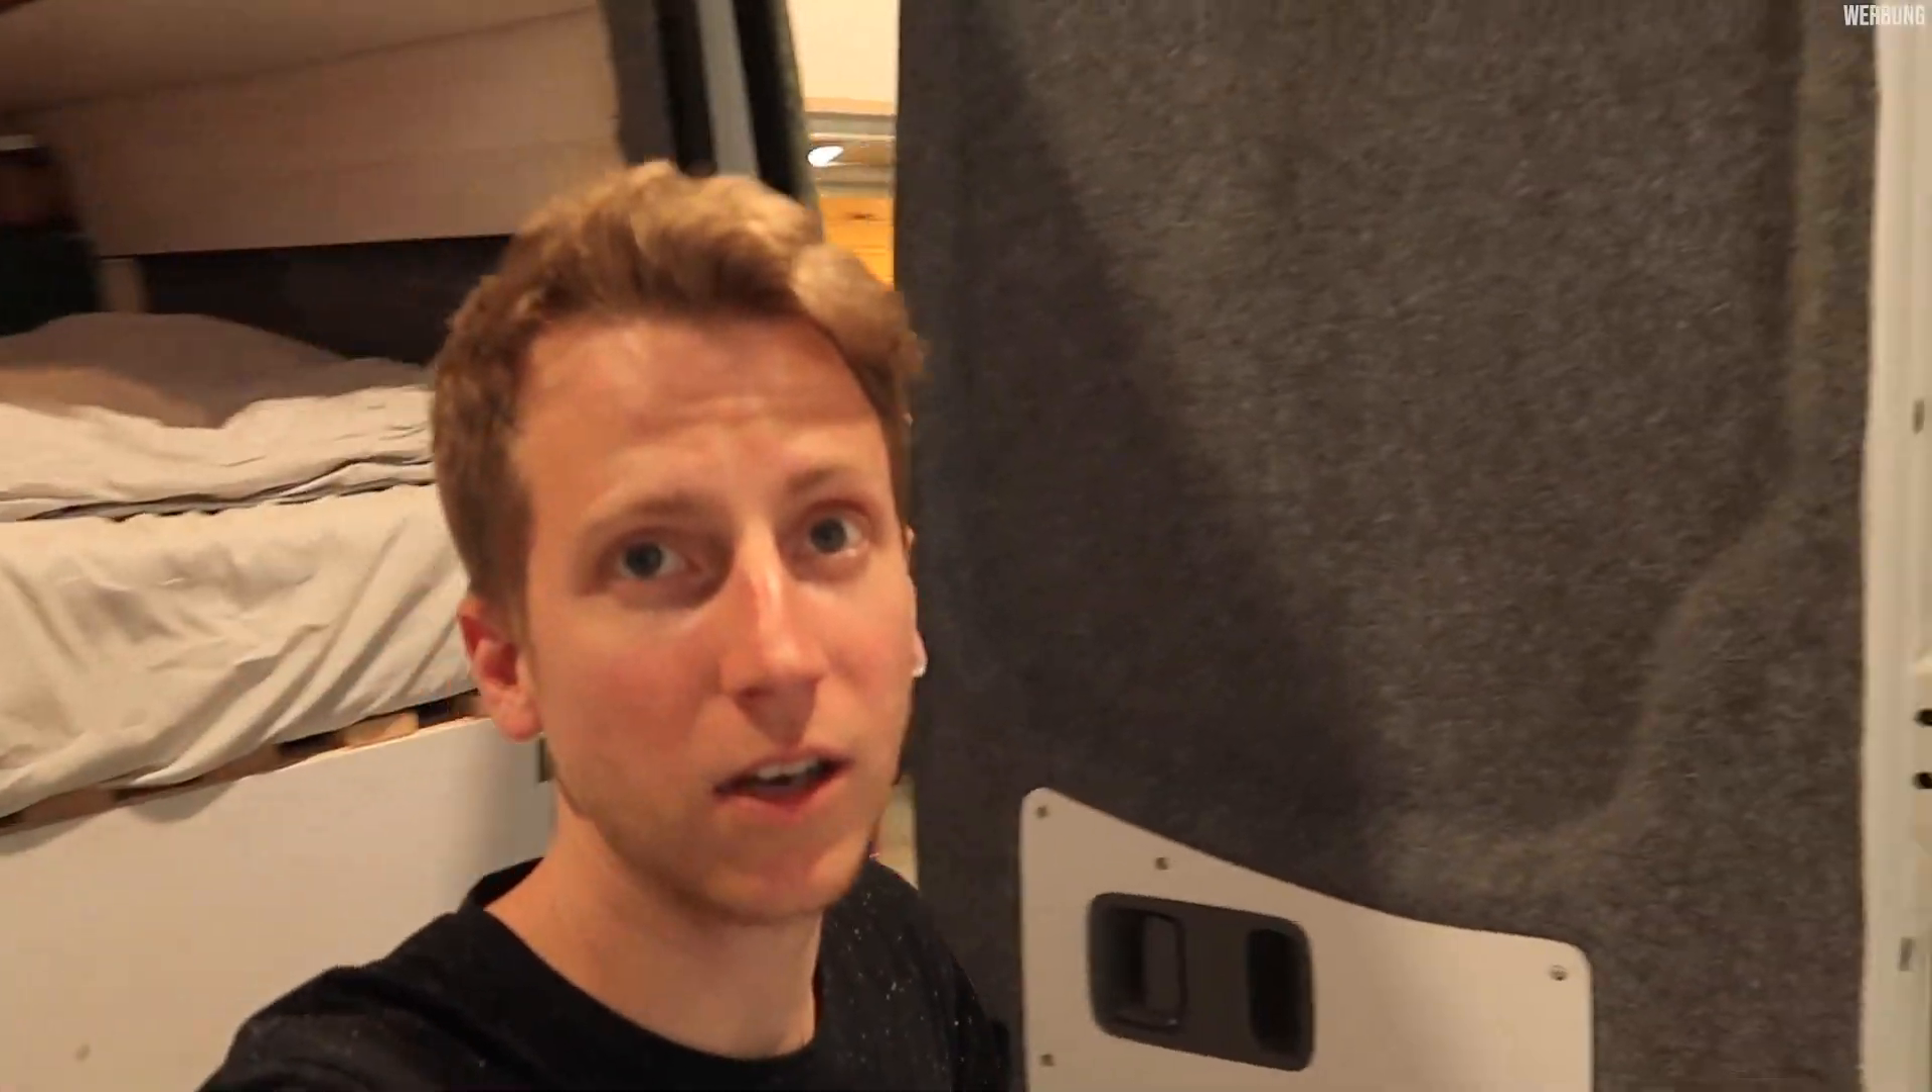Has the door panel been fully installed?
Yes.